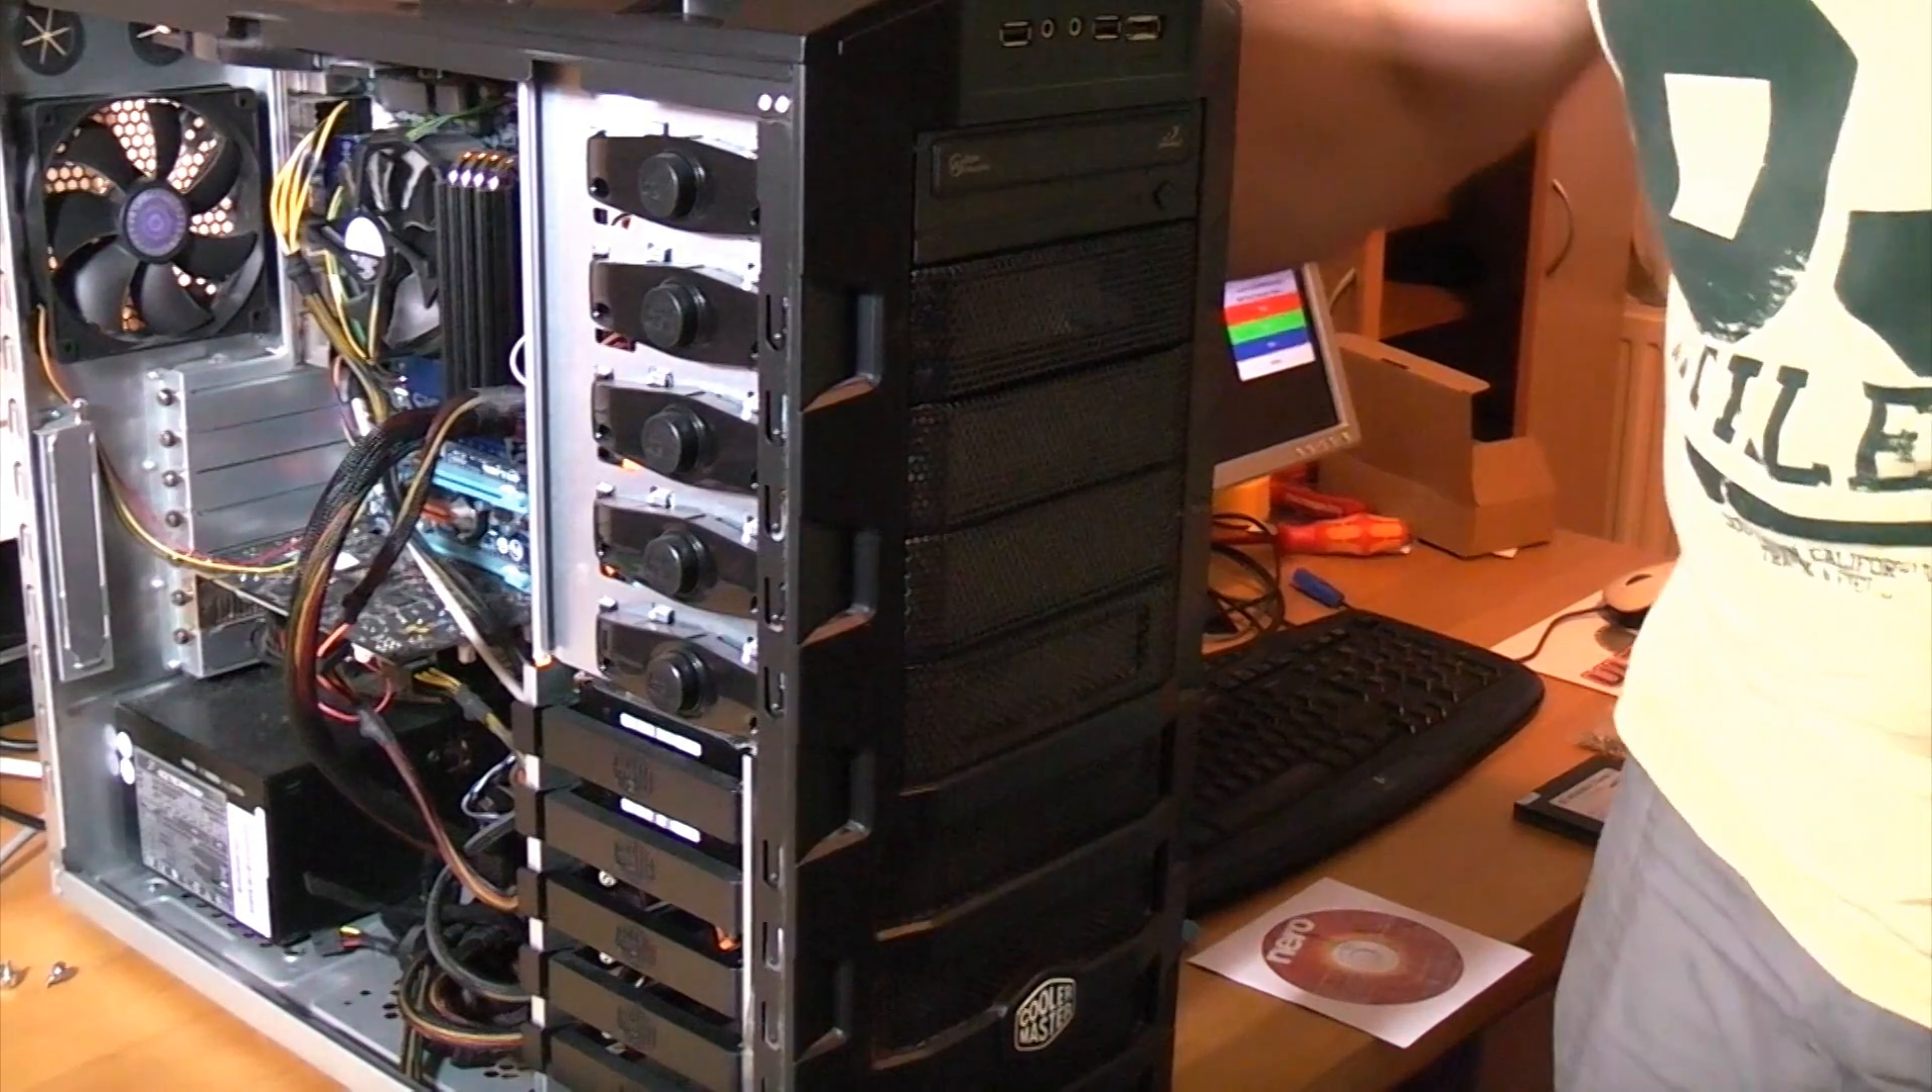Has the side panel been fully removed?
Yes.